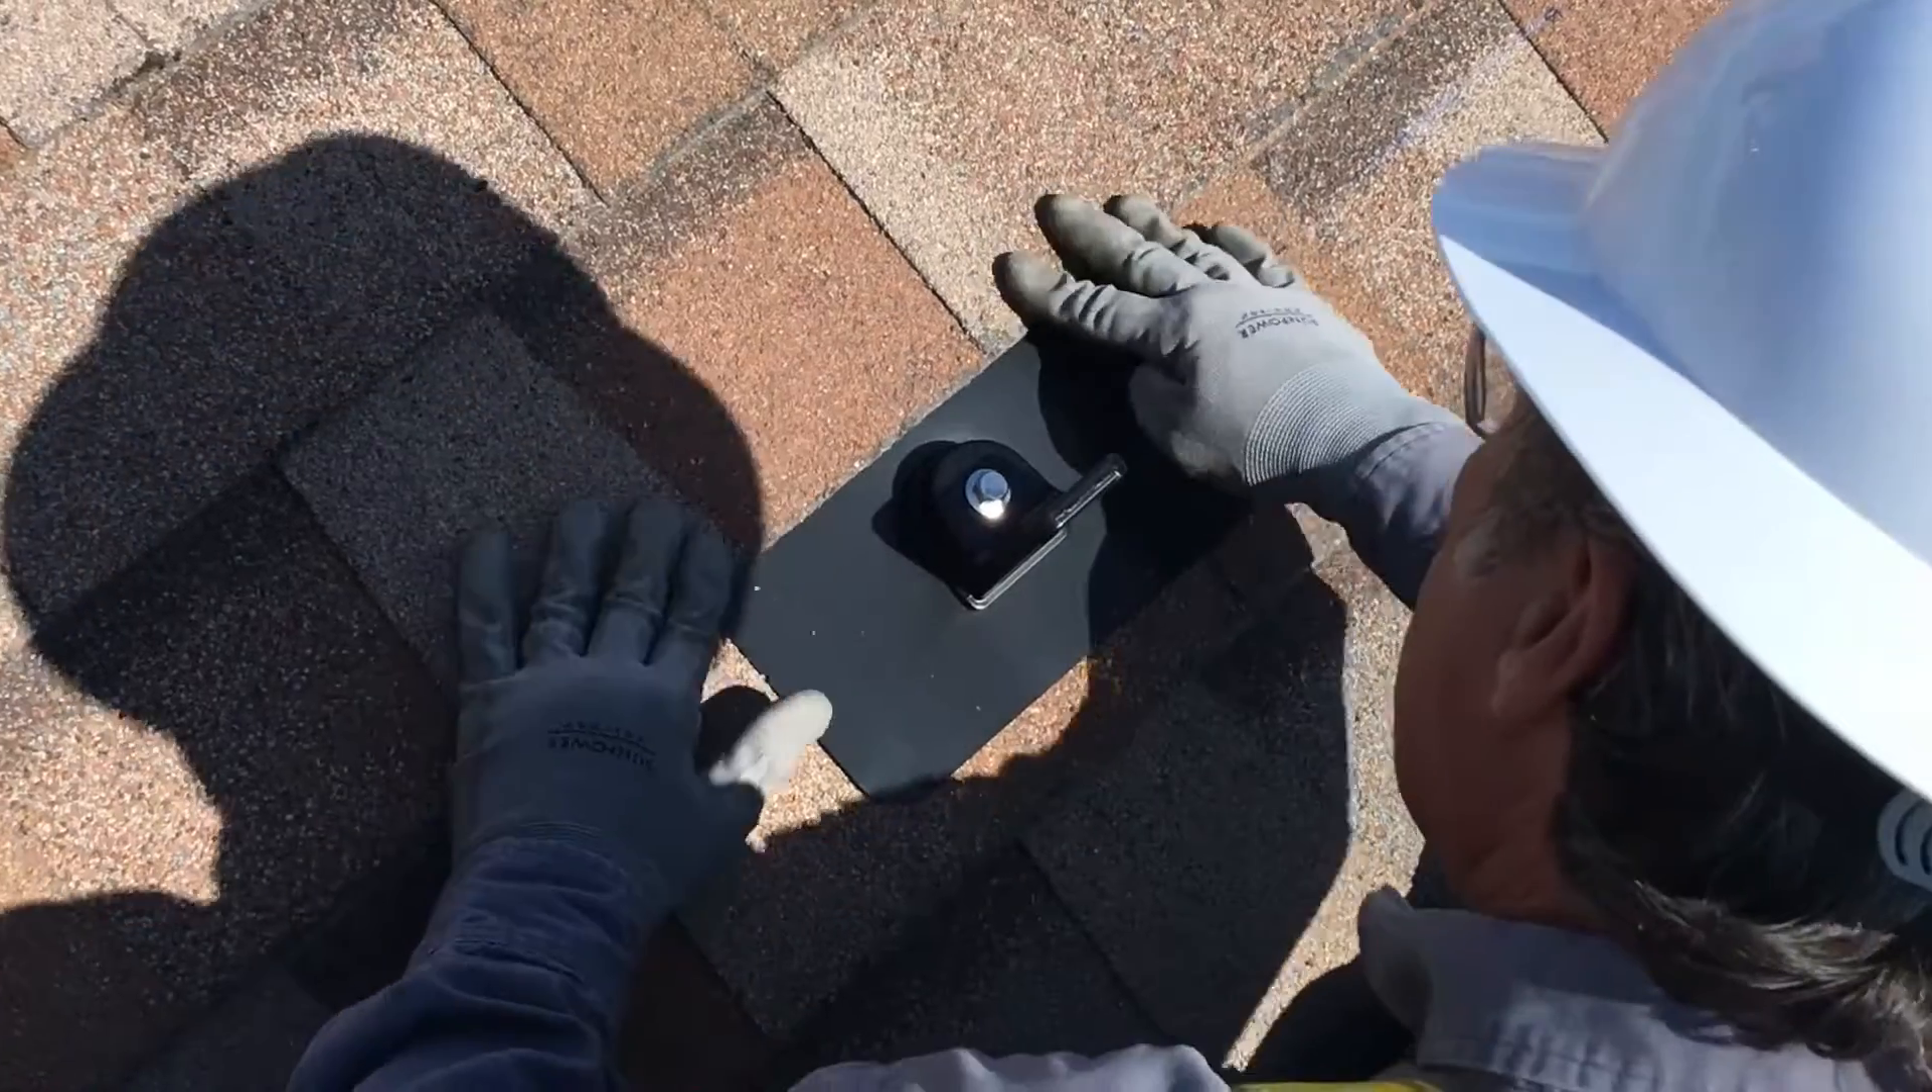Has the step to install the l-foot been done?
Yes.